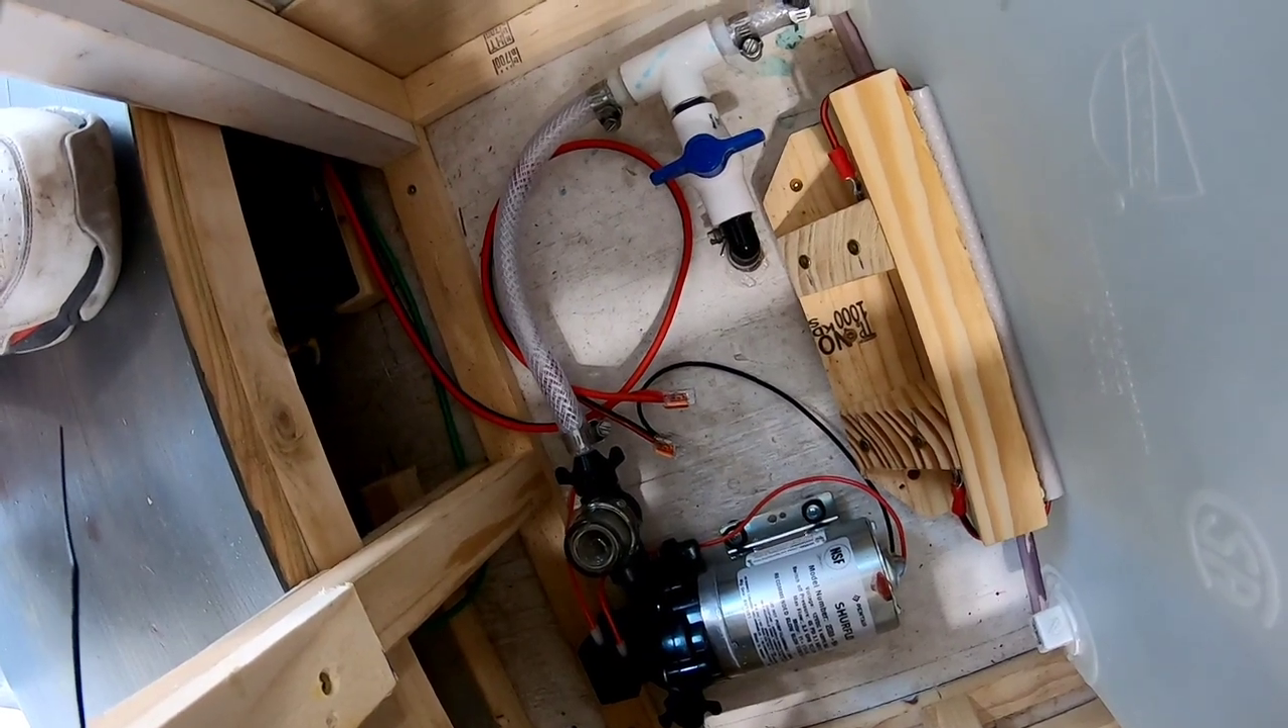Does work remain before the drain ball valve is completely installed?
No.